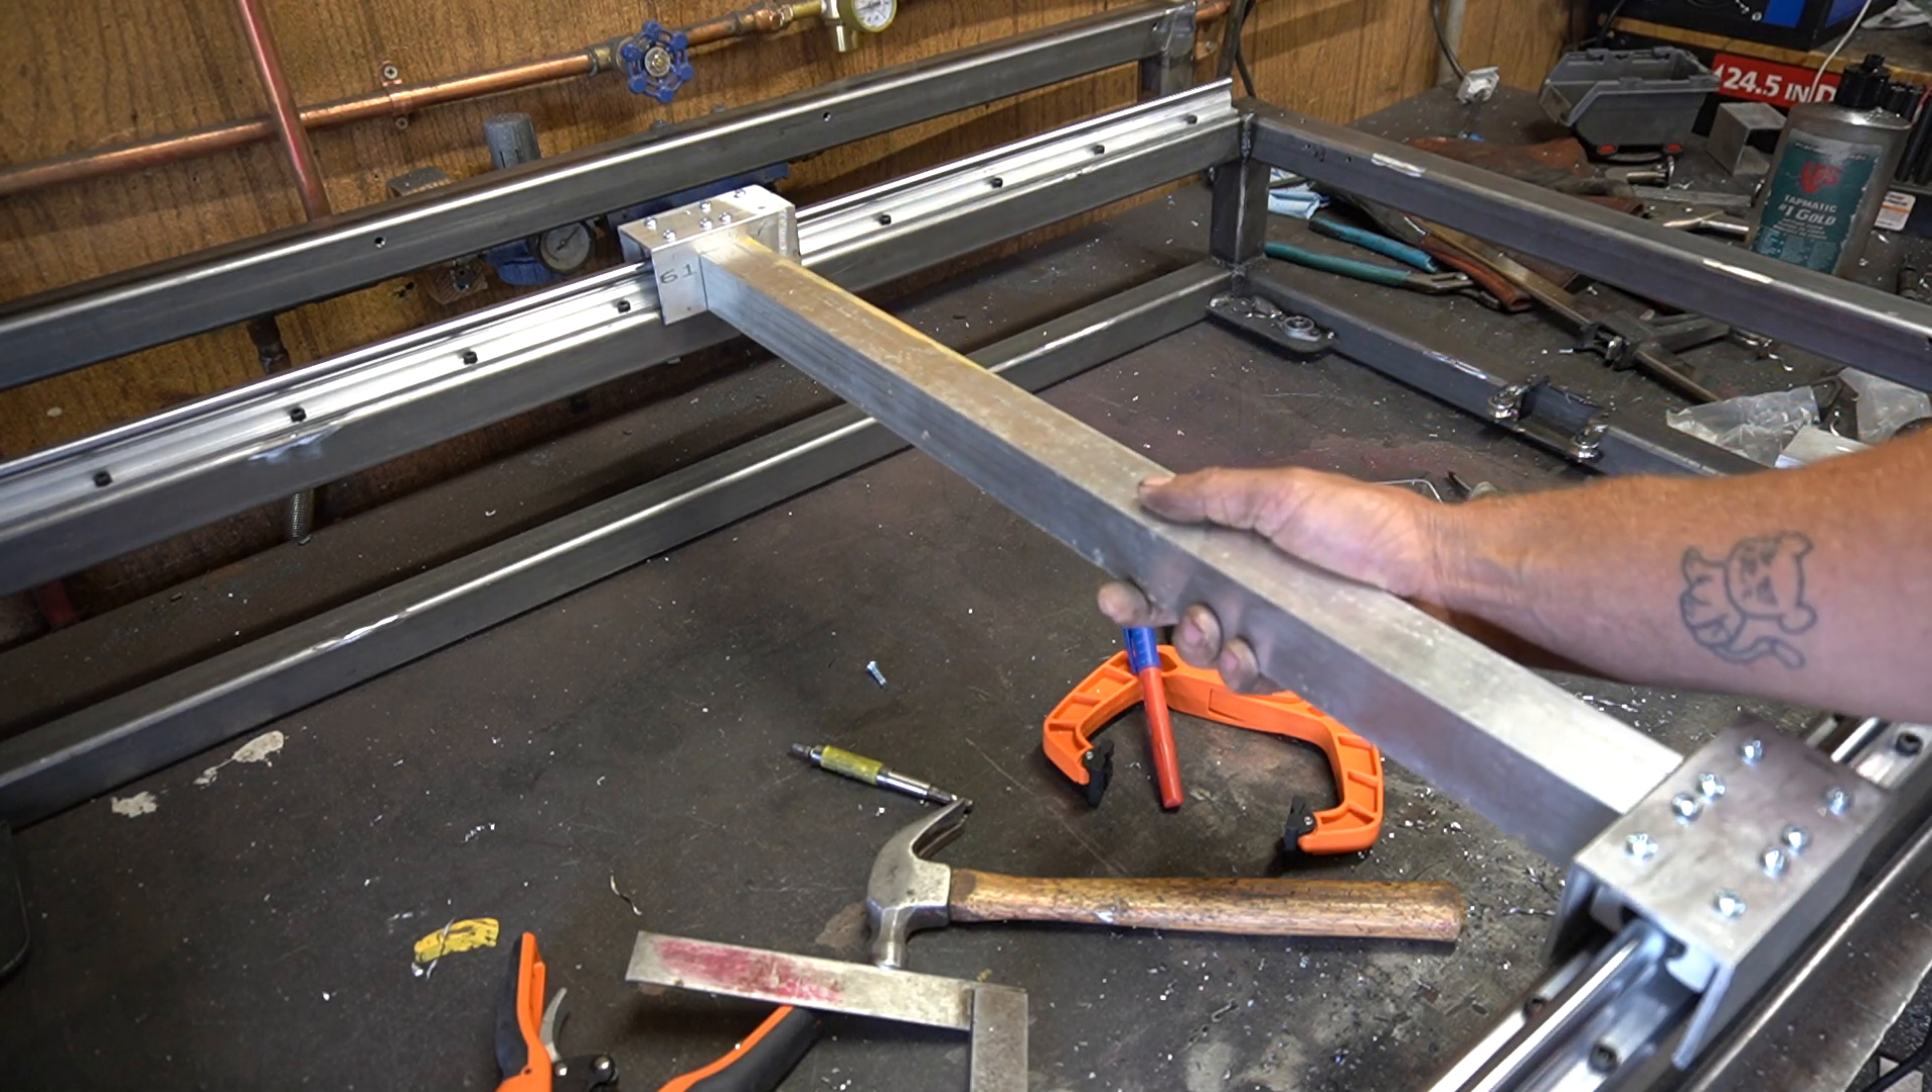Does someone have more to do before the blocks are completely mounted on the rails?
No.